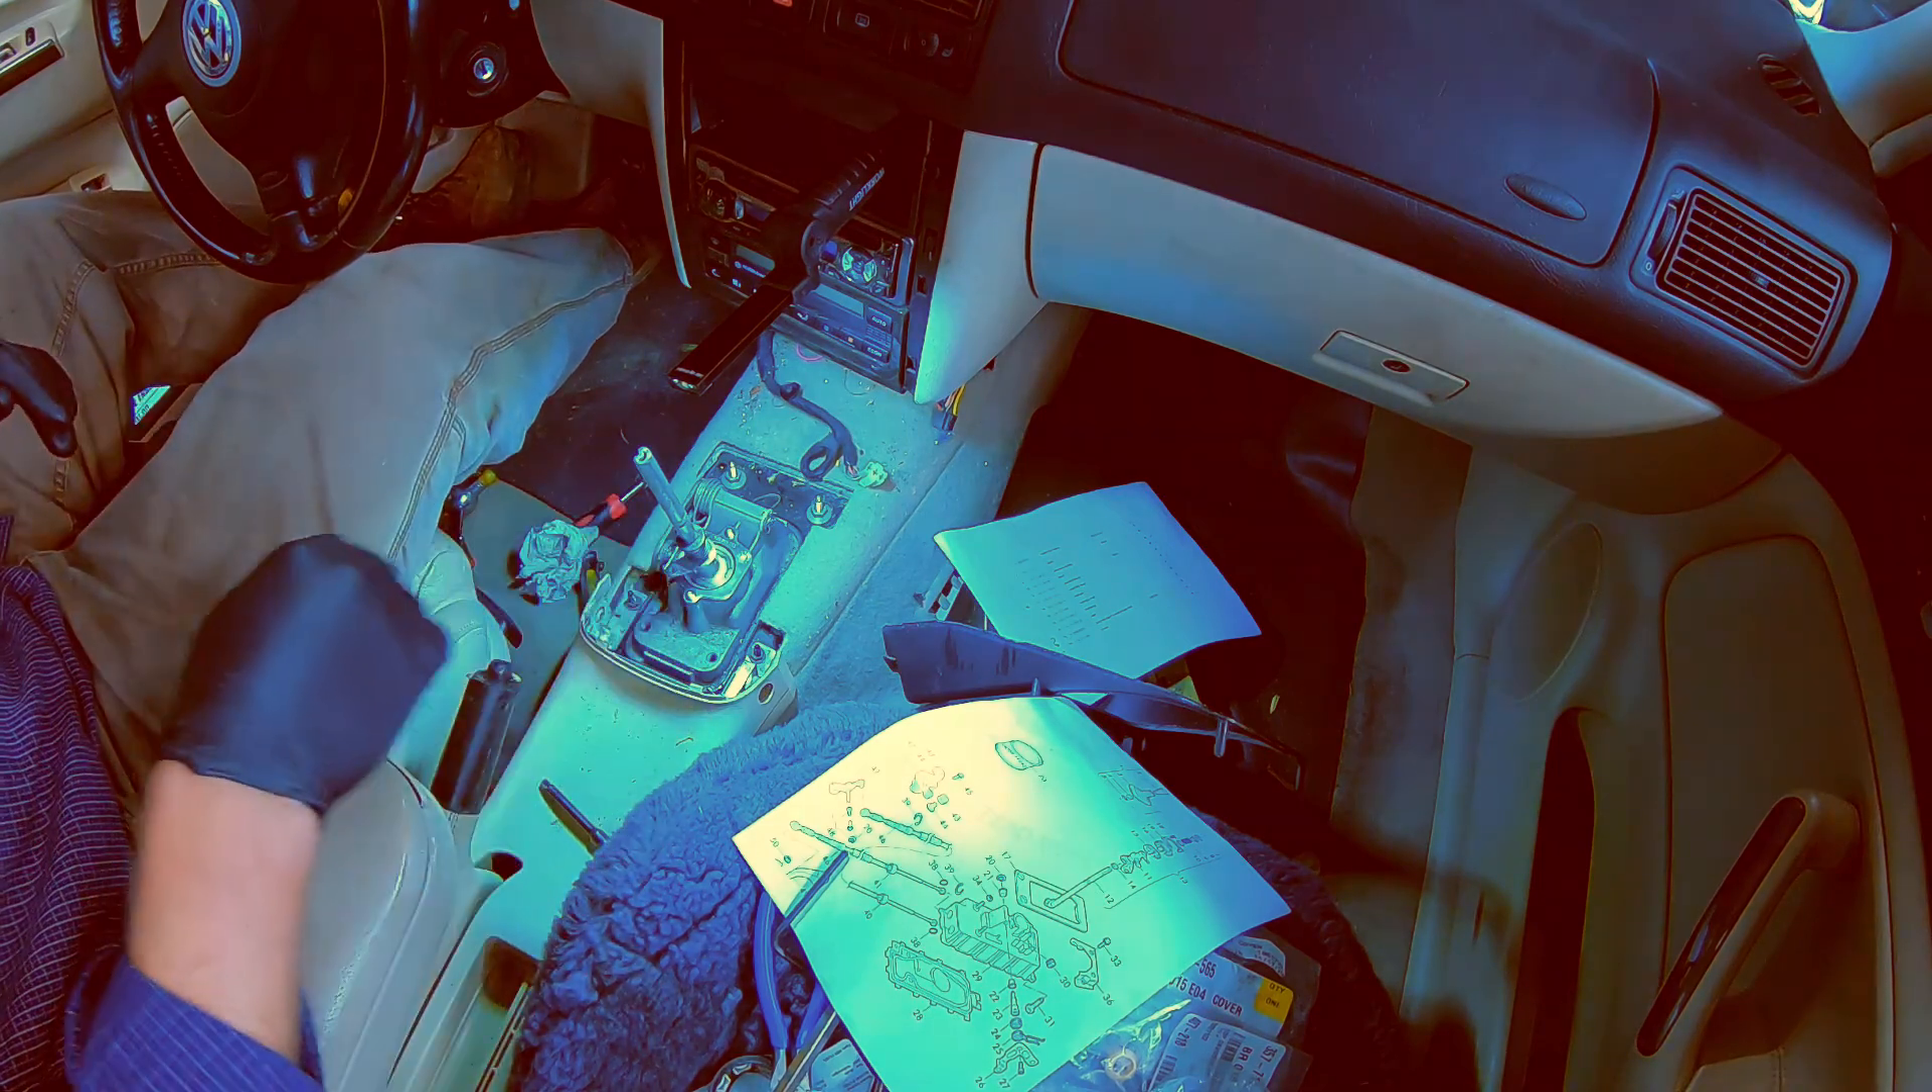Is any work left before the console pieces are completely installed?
Yes.